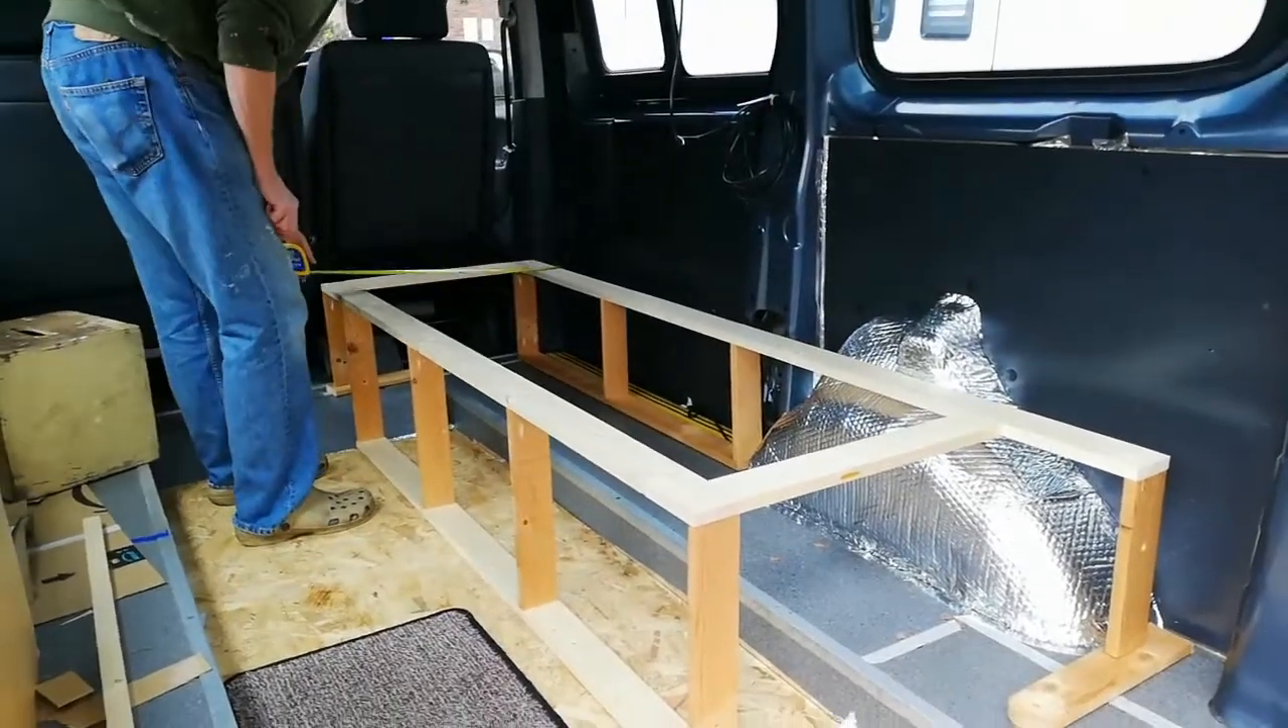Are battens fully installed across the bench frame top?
No.